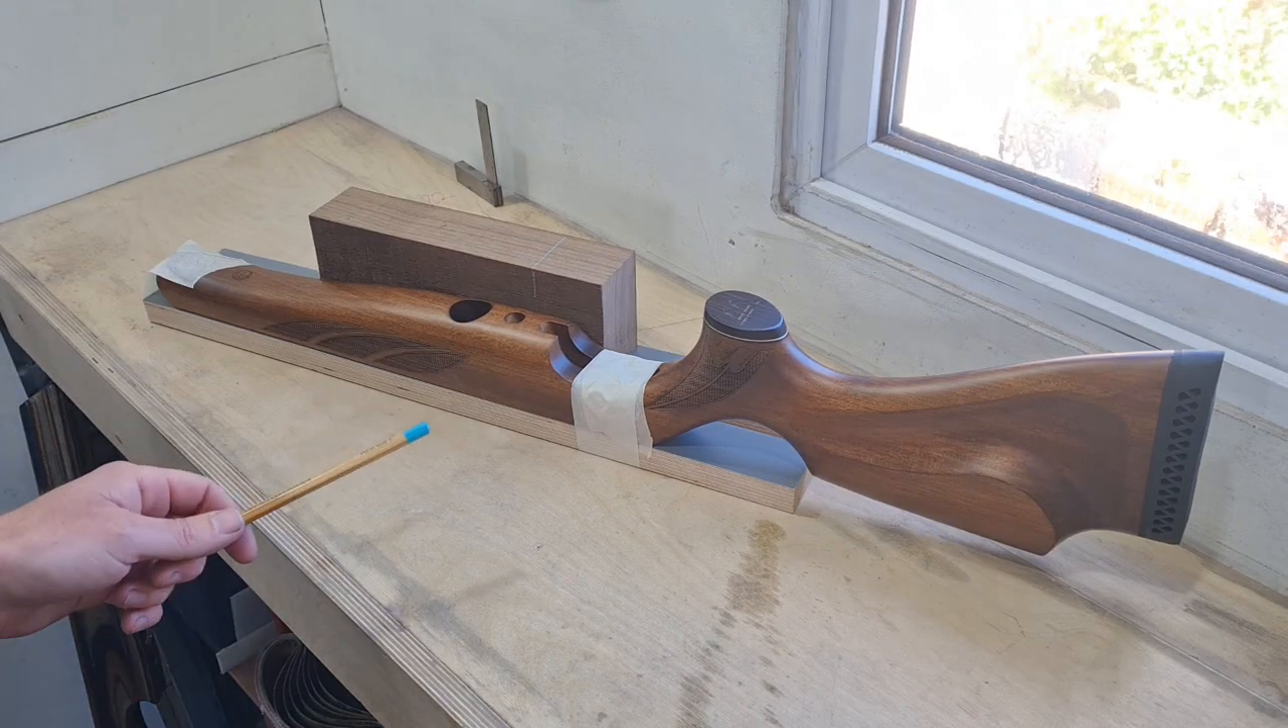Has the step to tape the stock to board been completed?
Yes.